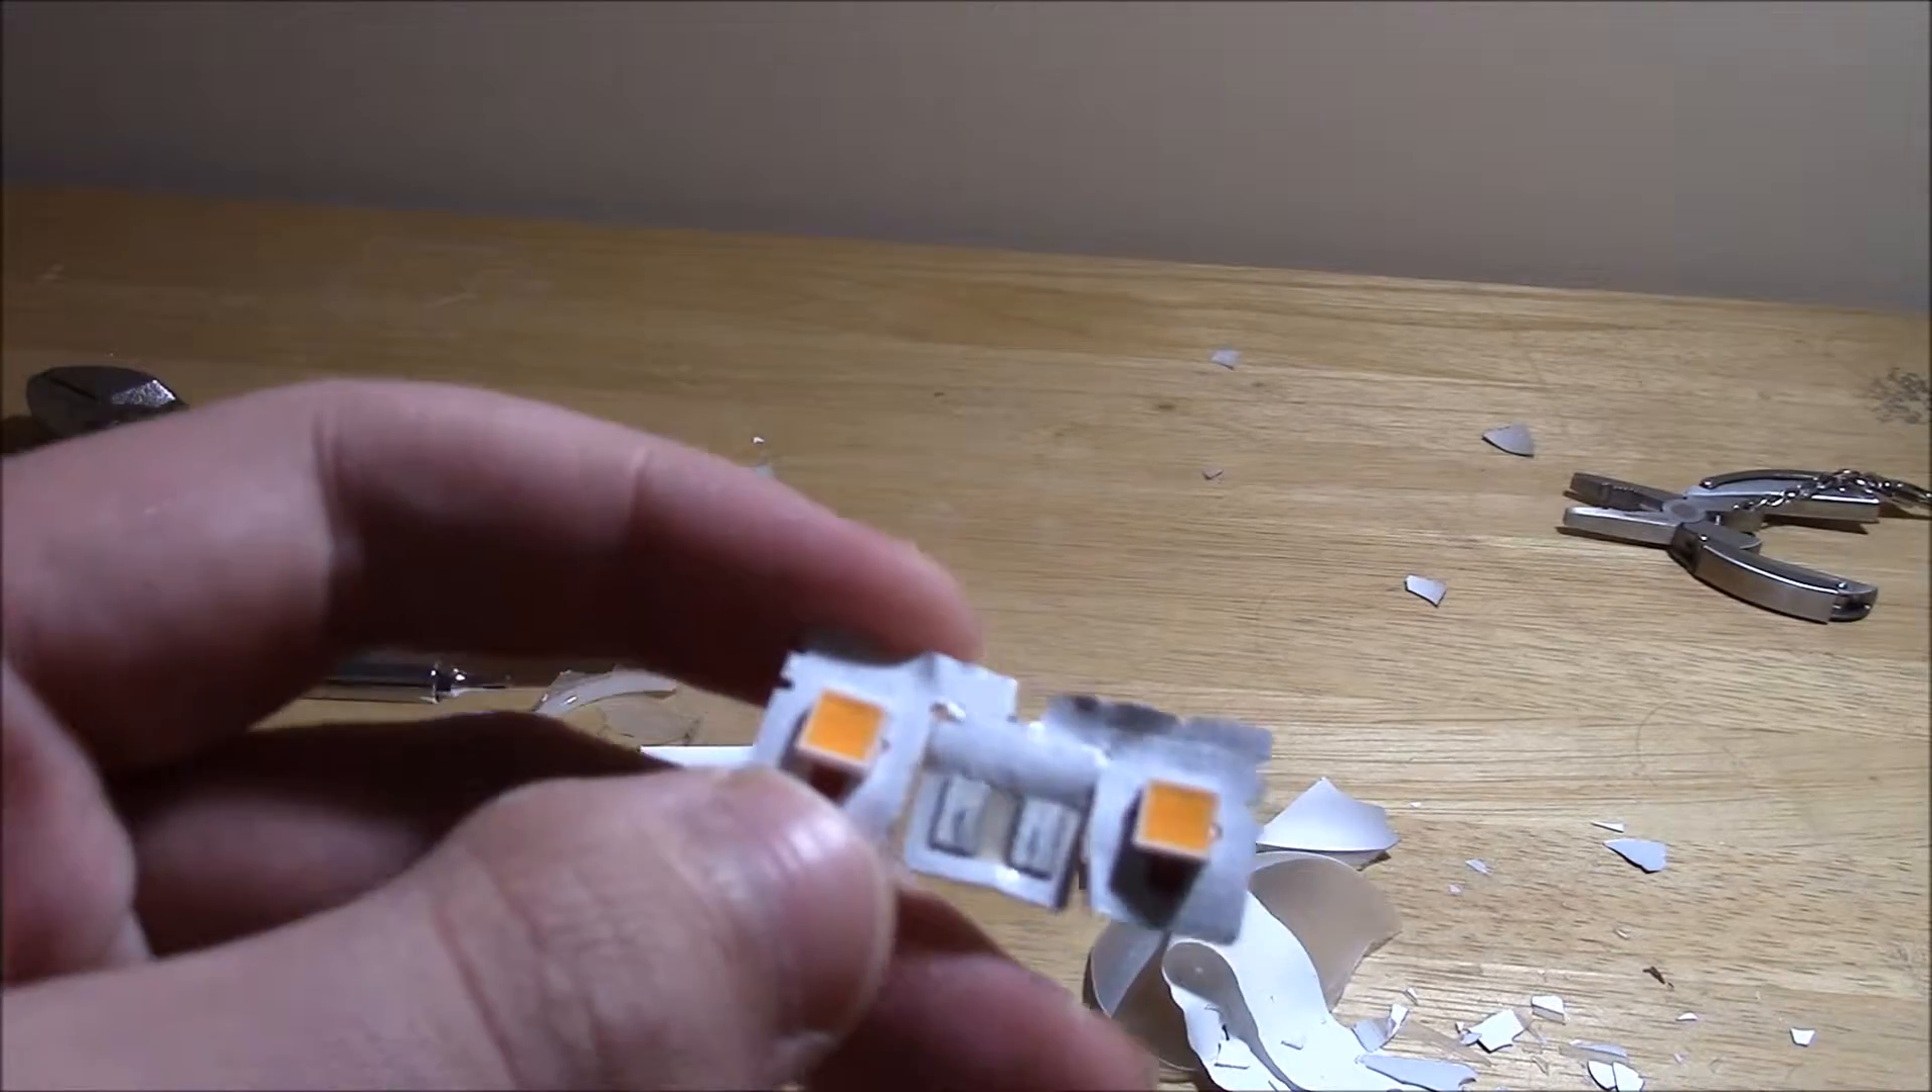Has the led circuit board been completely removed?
Yes.